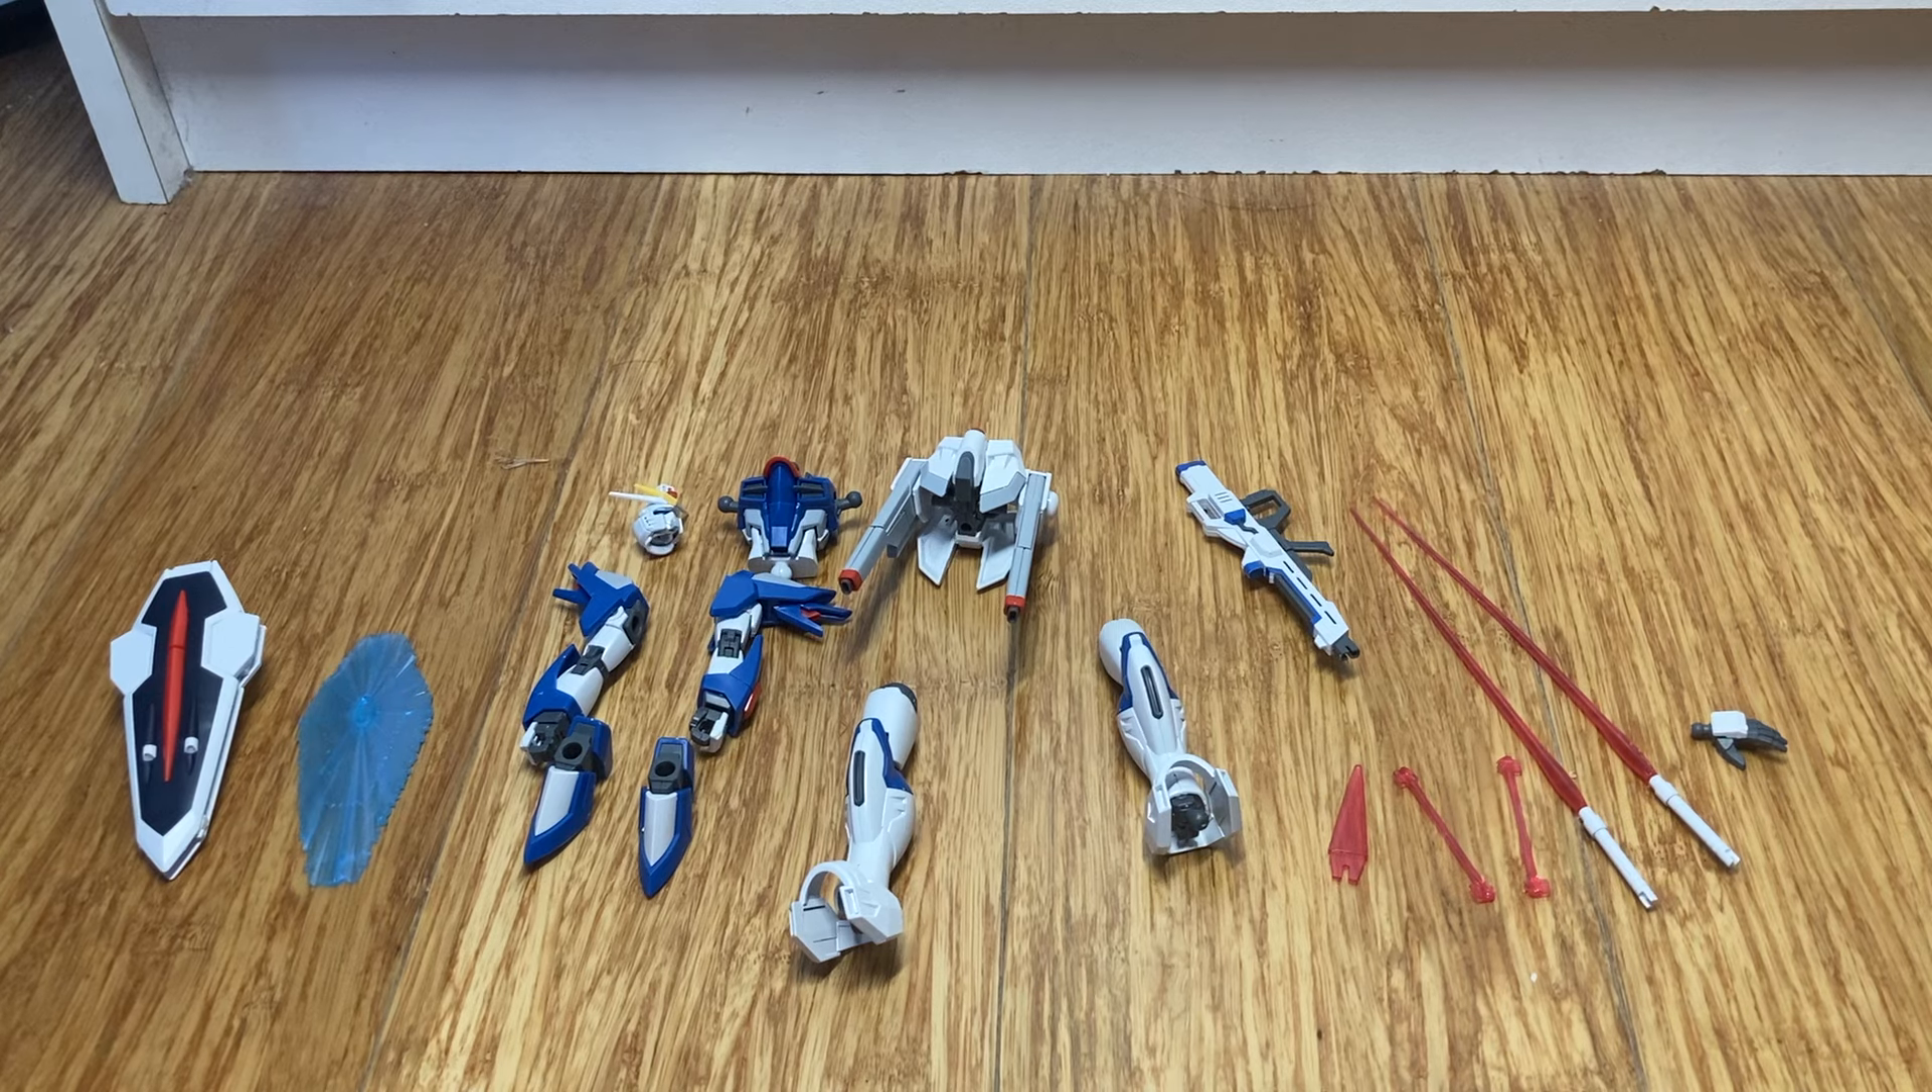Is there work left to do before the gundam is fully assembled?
Yes.